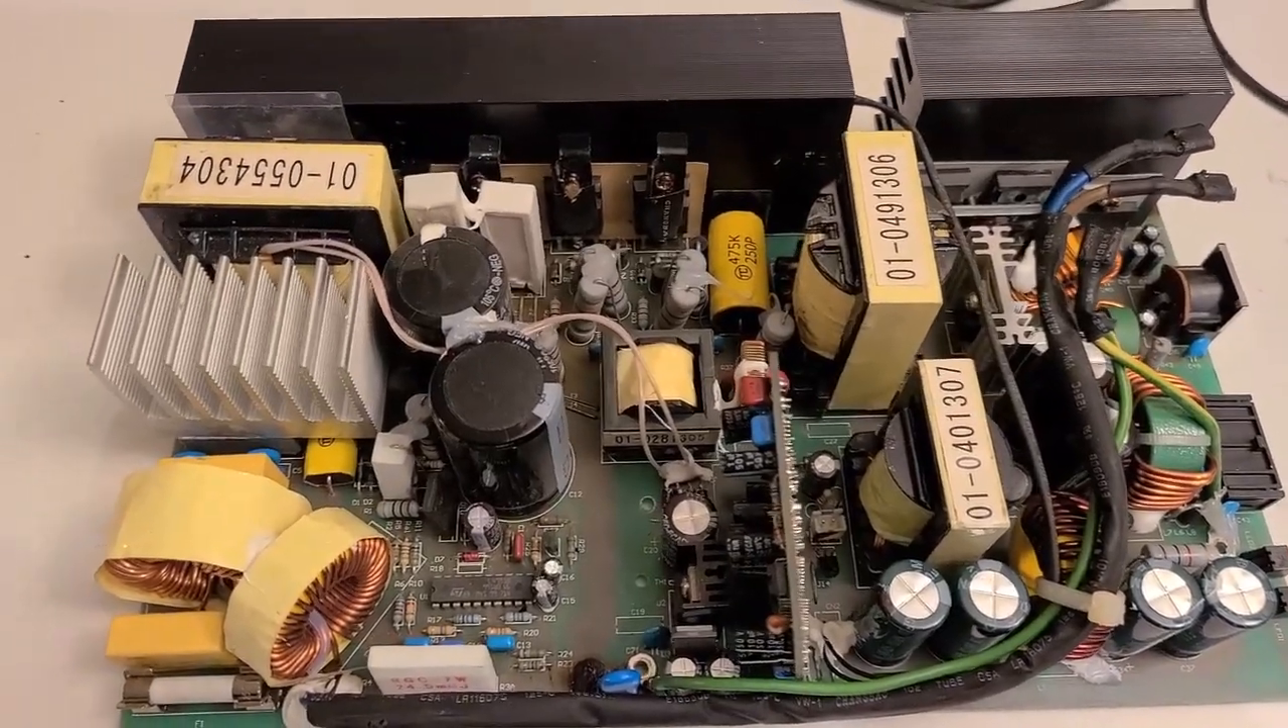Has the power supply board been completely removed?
Yes.